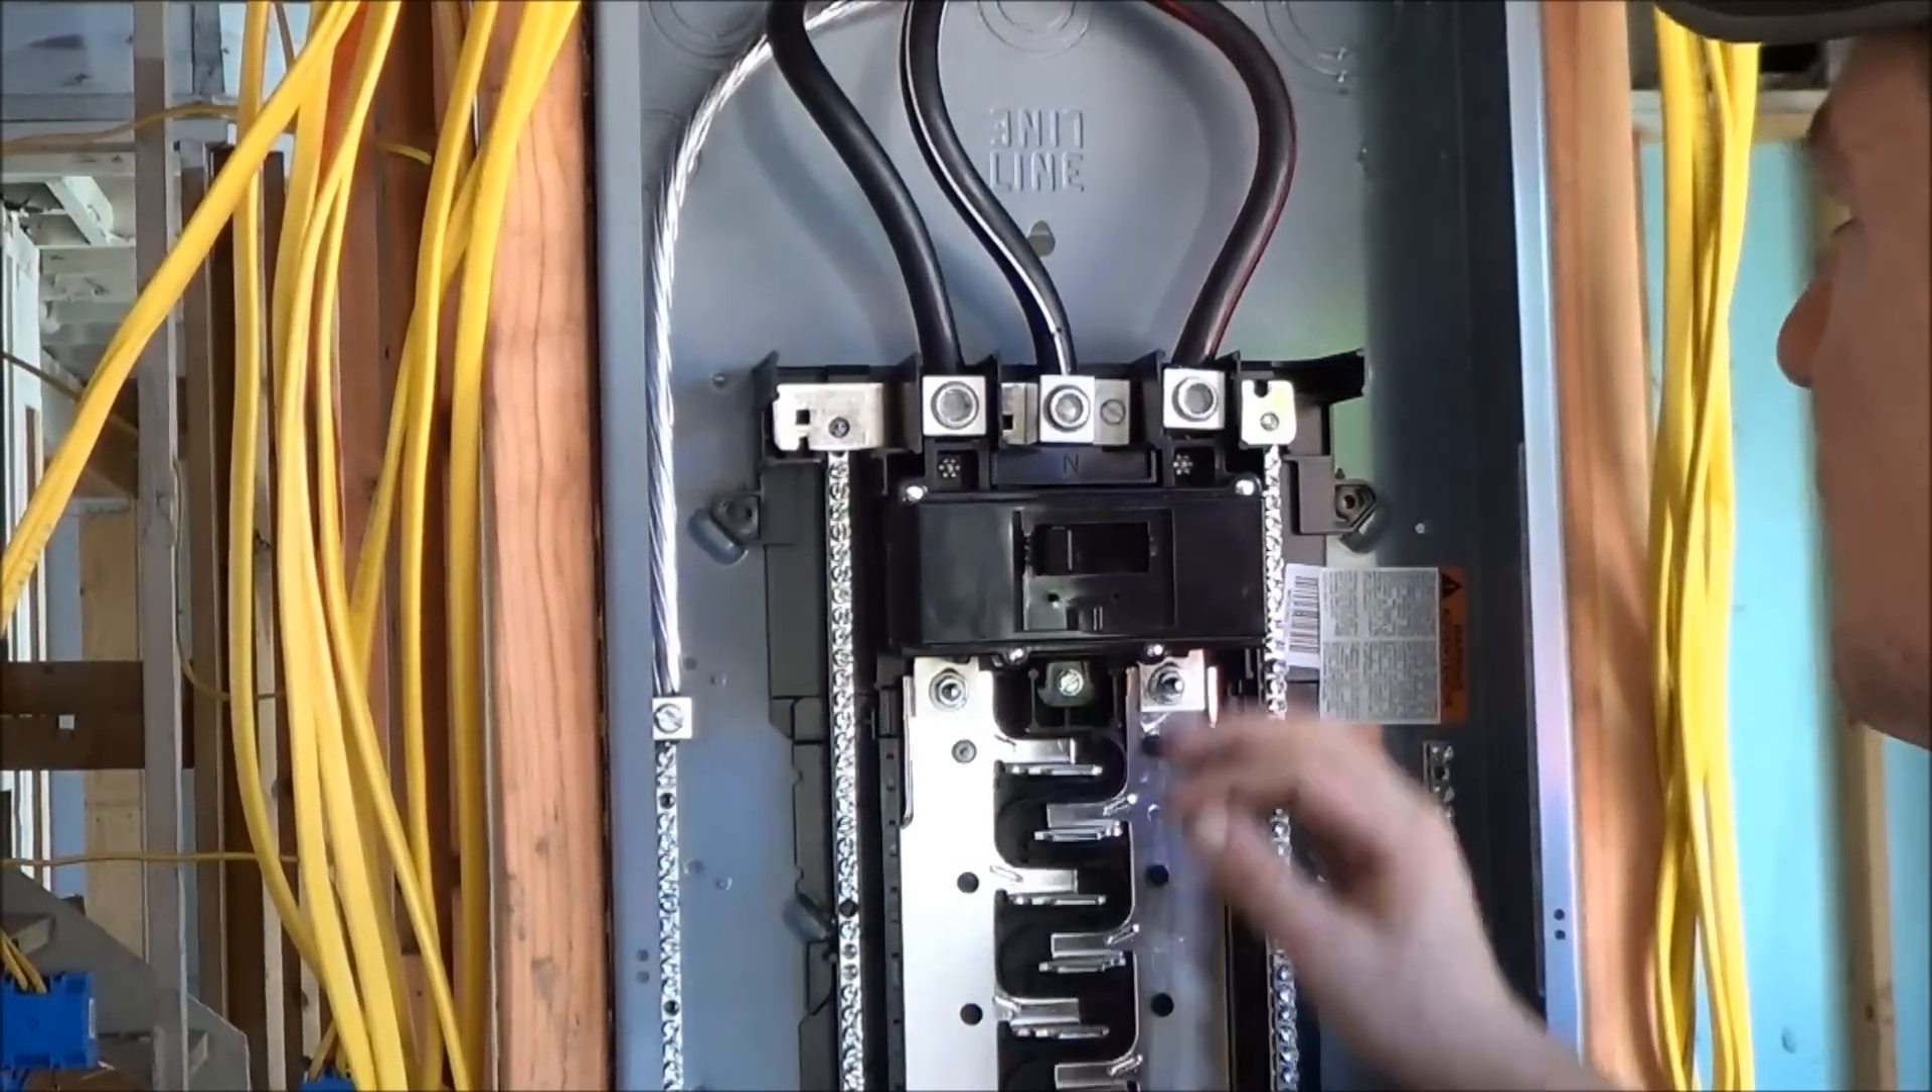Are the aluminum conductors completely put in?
Yes.